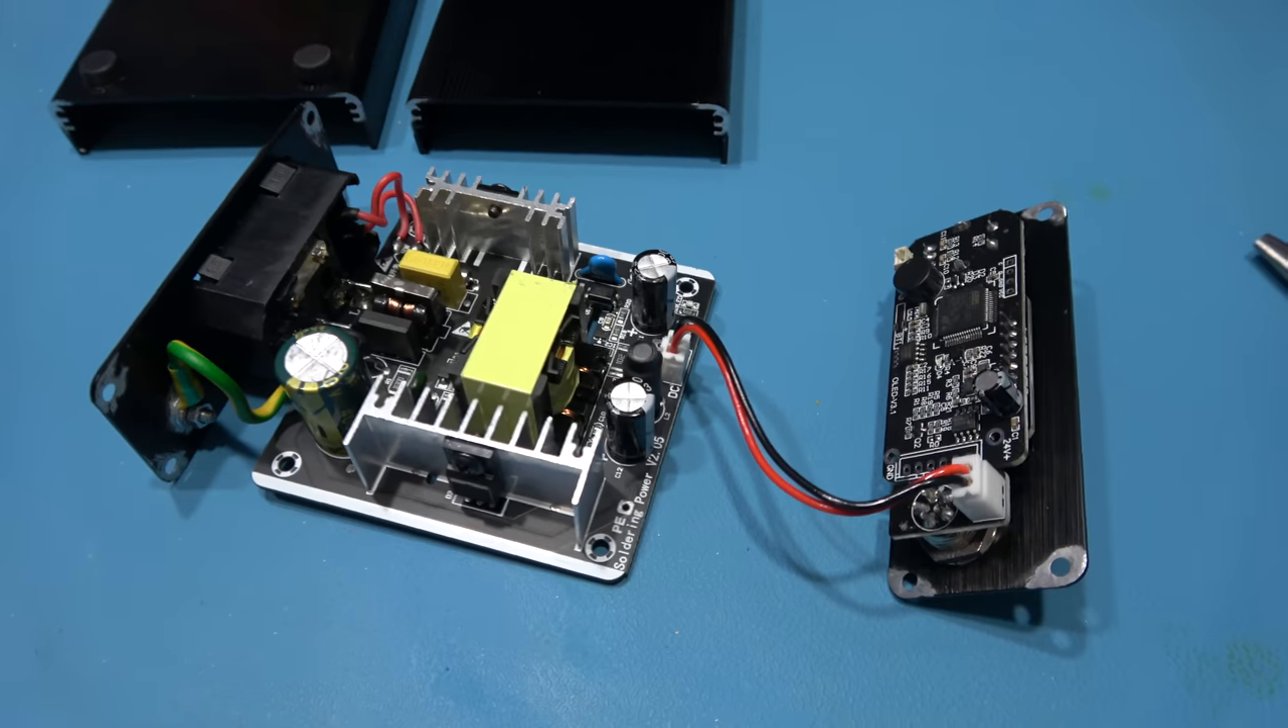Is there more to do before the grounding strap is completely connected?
No.